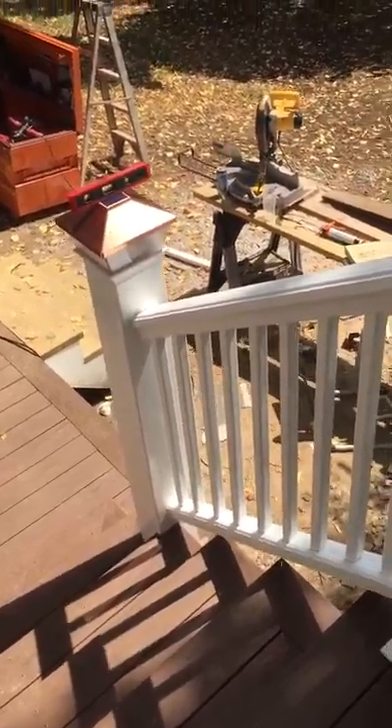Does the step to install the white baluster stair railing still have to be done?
No.